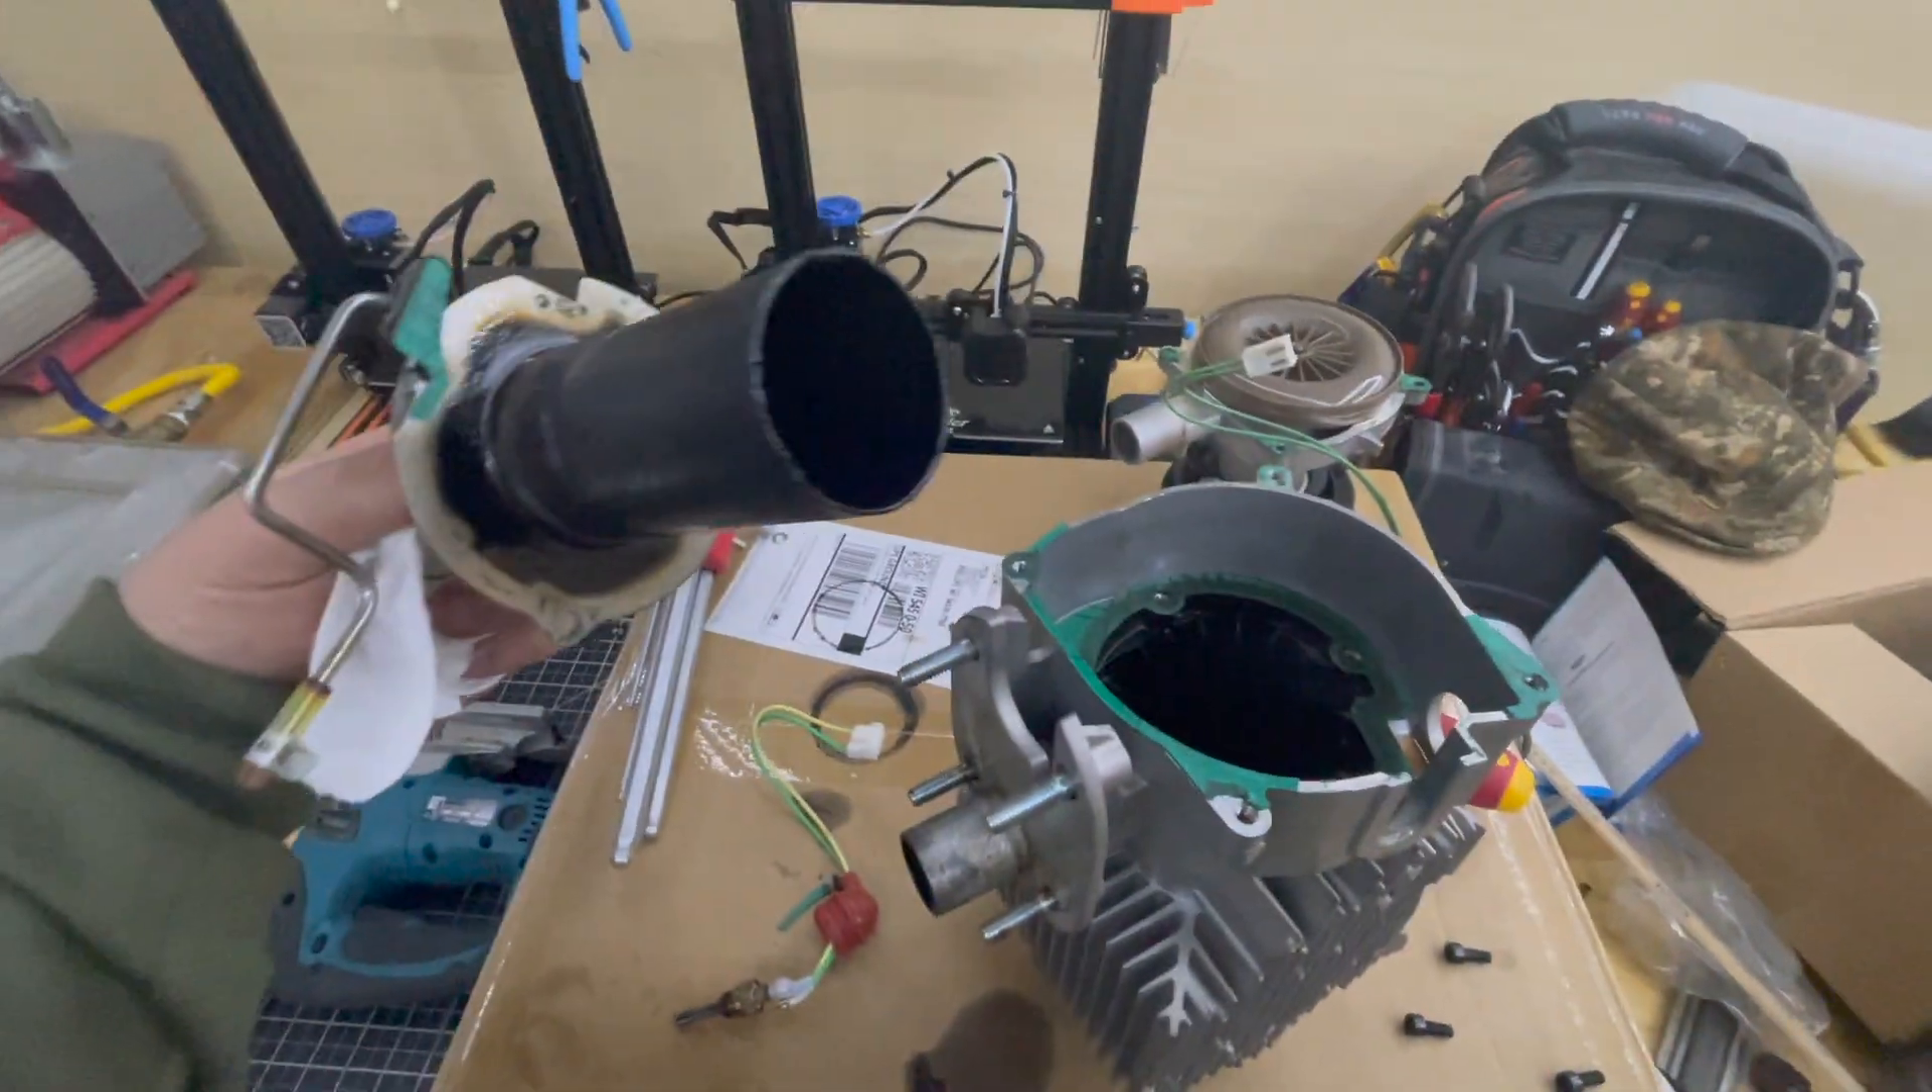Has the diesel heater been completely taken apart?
Yes.